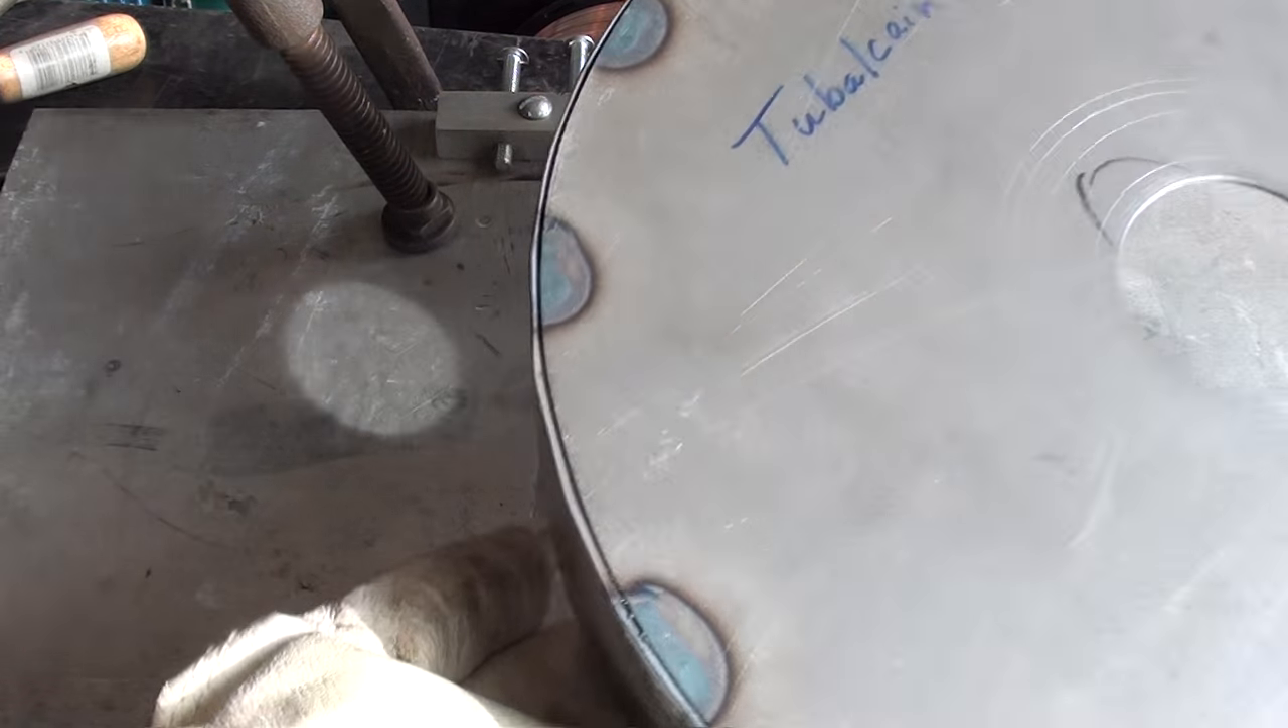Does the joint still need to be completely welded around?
Yes.